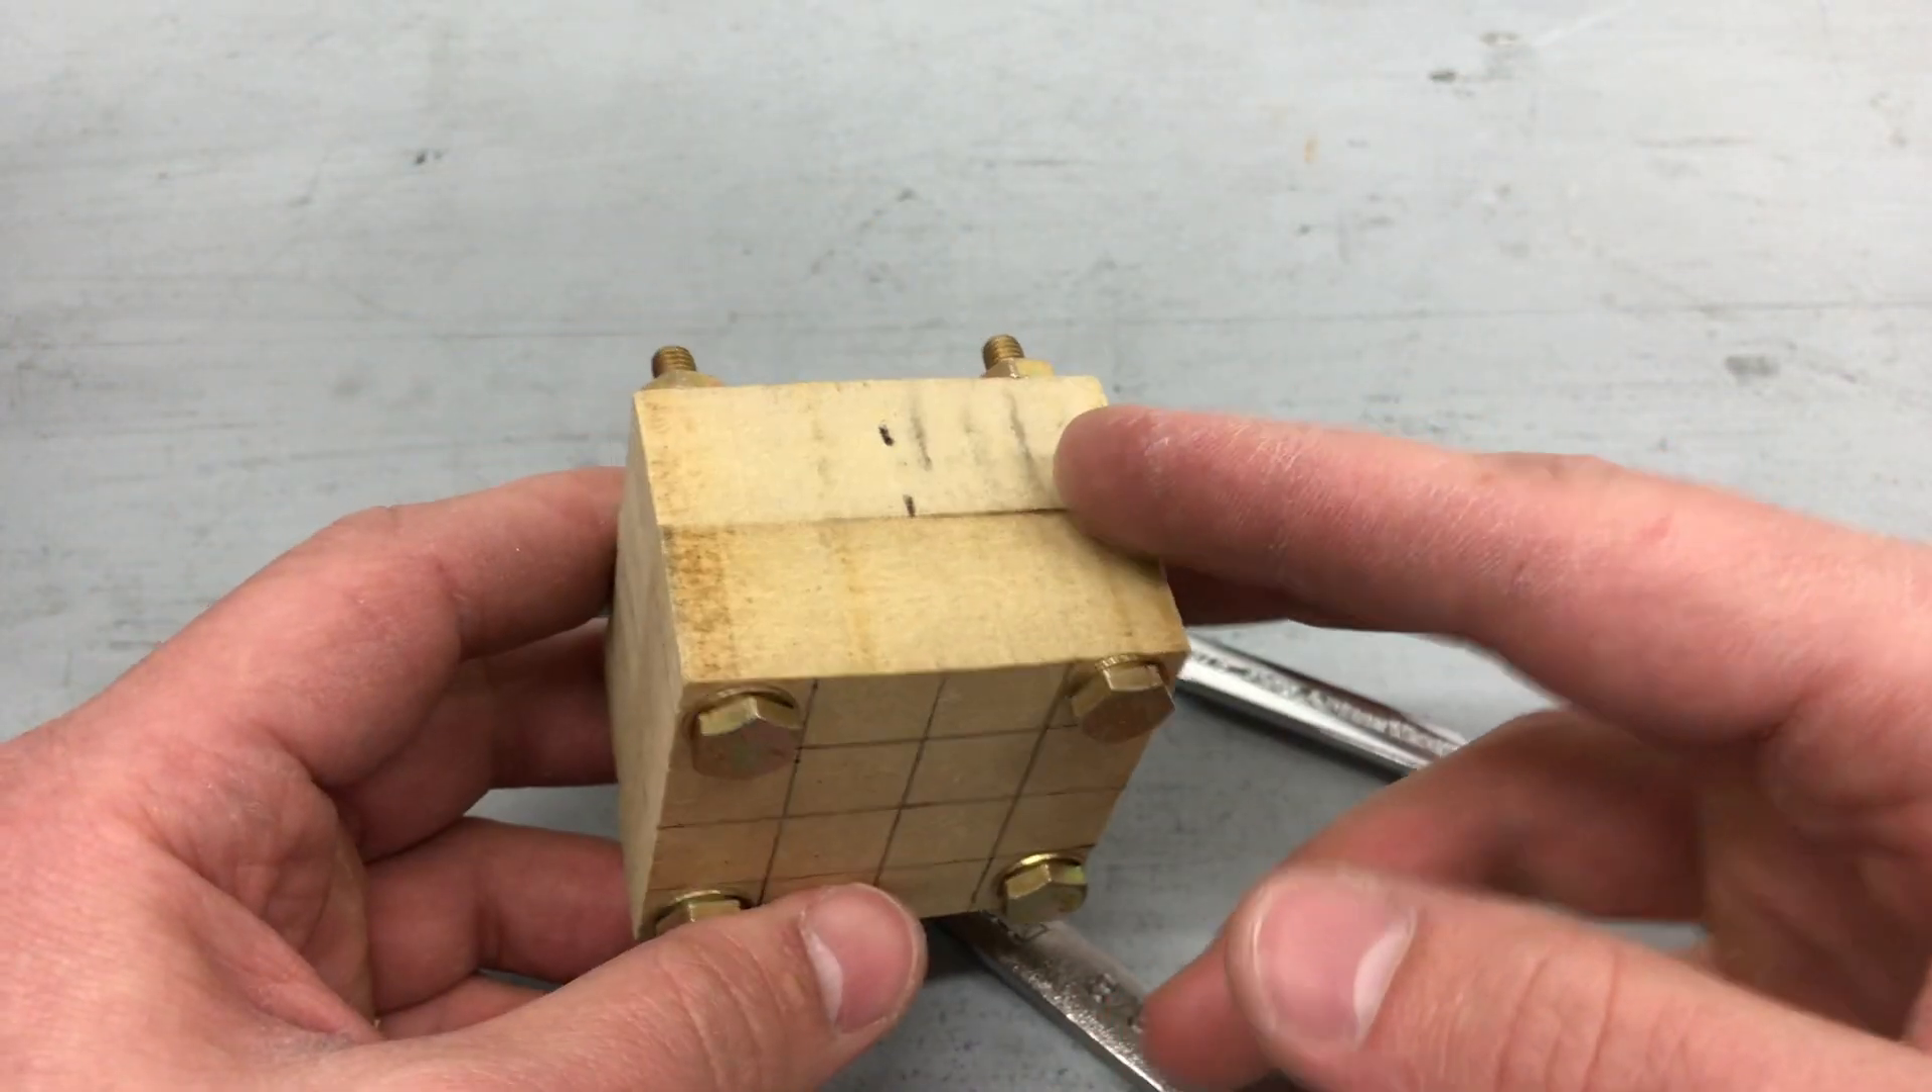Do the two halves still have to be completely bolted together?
No.